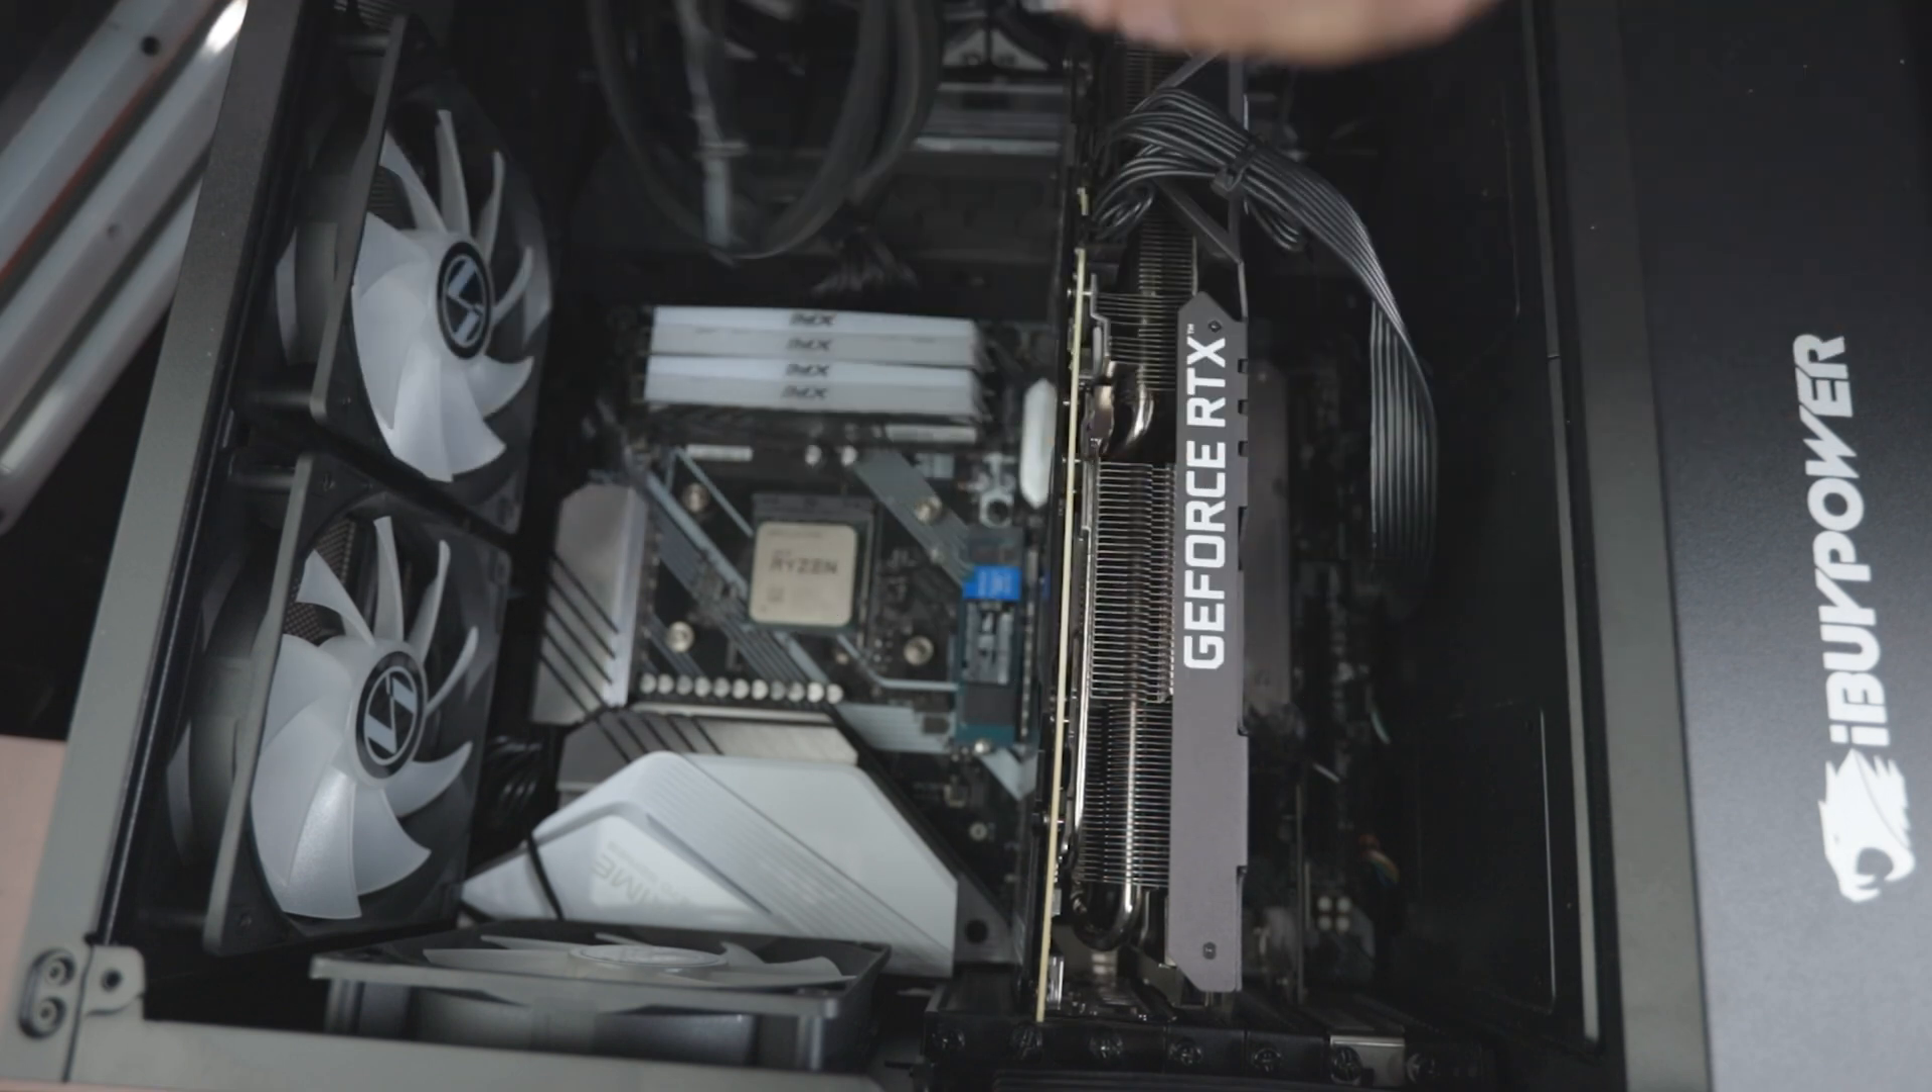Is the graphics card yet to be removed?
Yes.